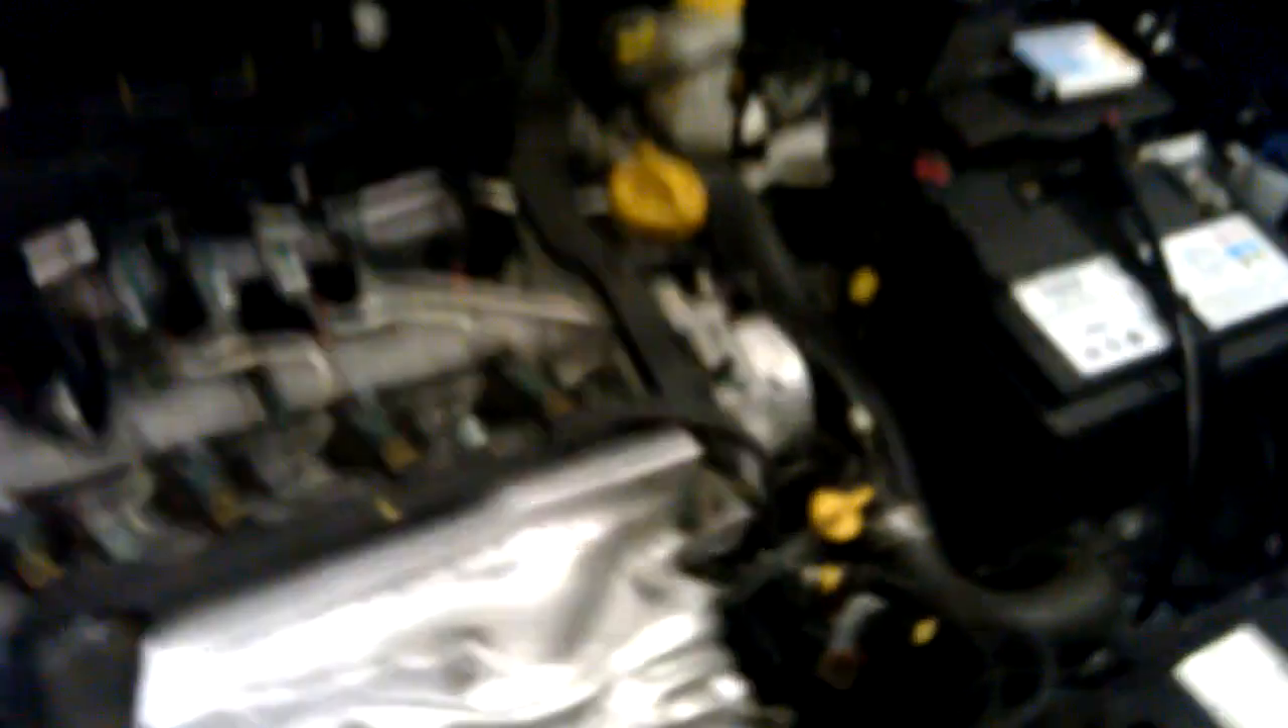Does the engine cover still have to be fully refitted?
Yes.